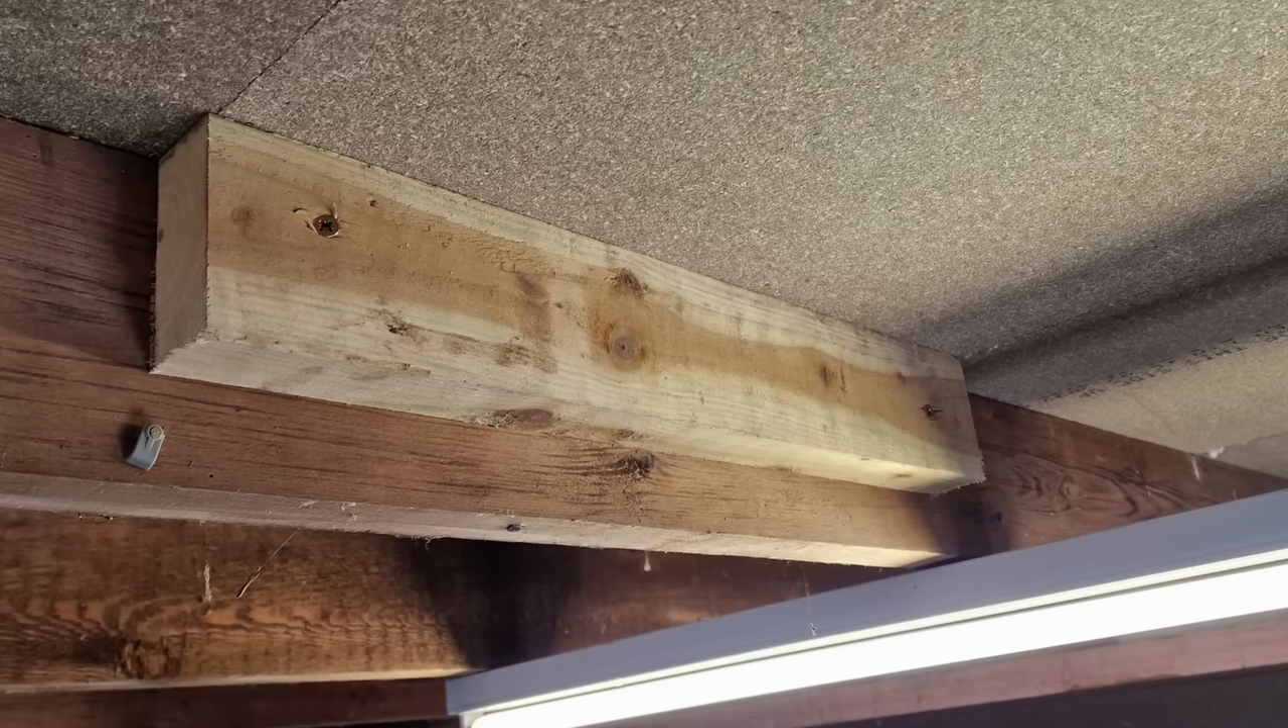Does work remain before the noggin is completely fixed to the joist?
No.